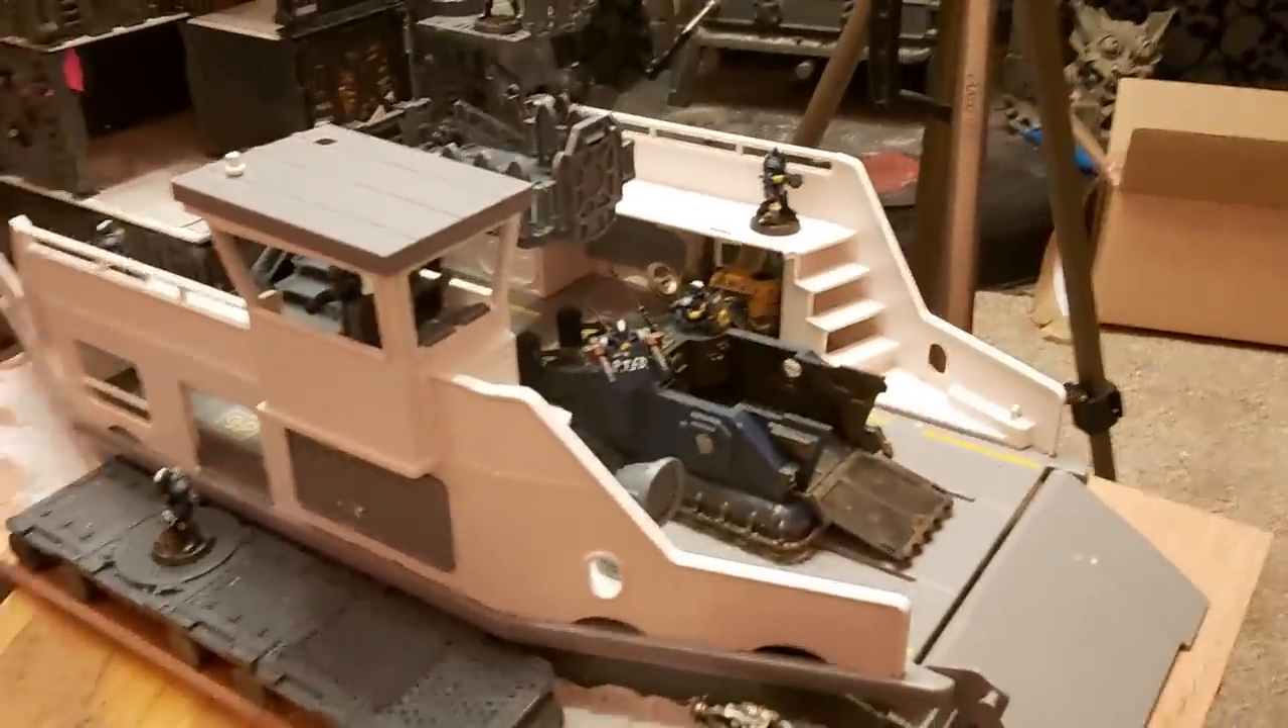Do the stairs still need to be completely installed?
No.